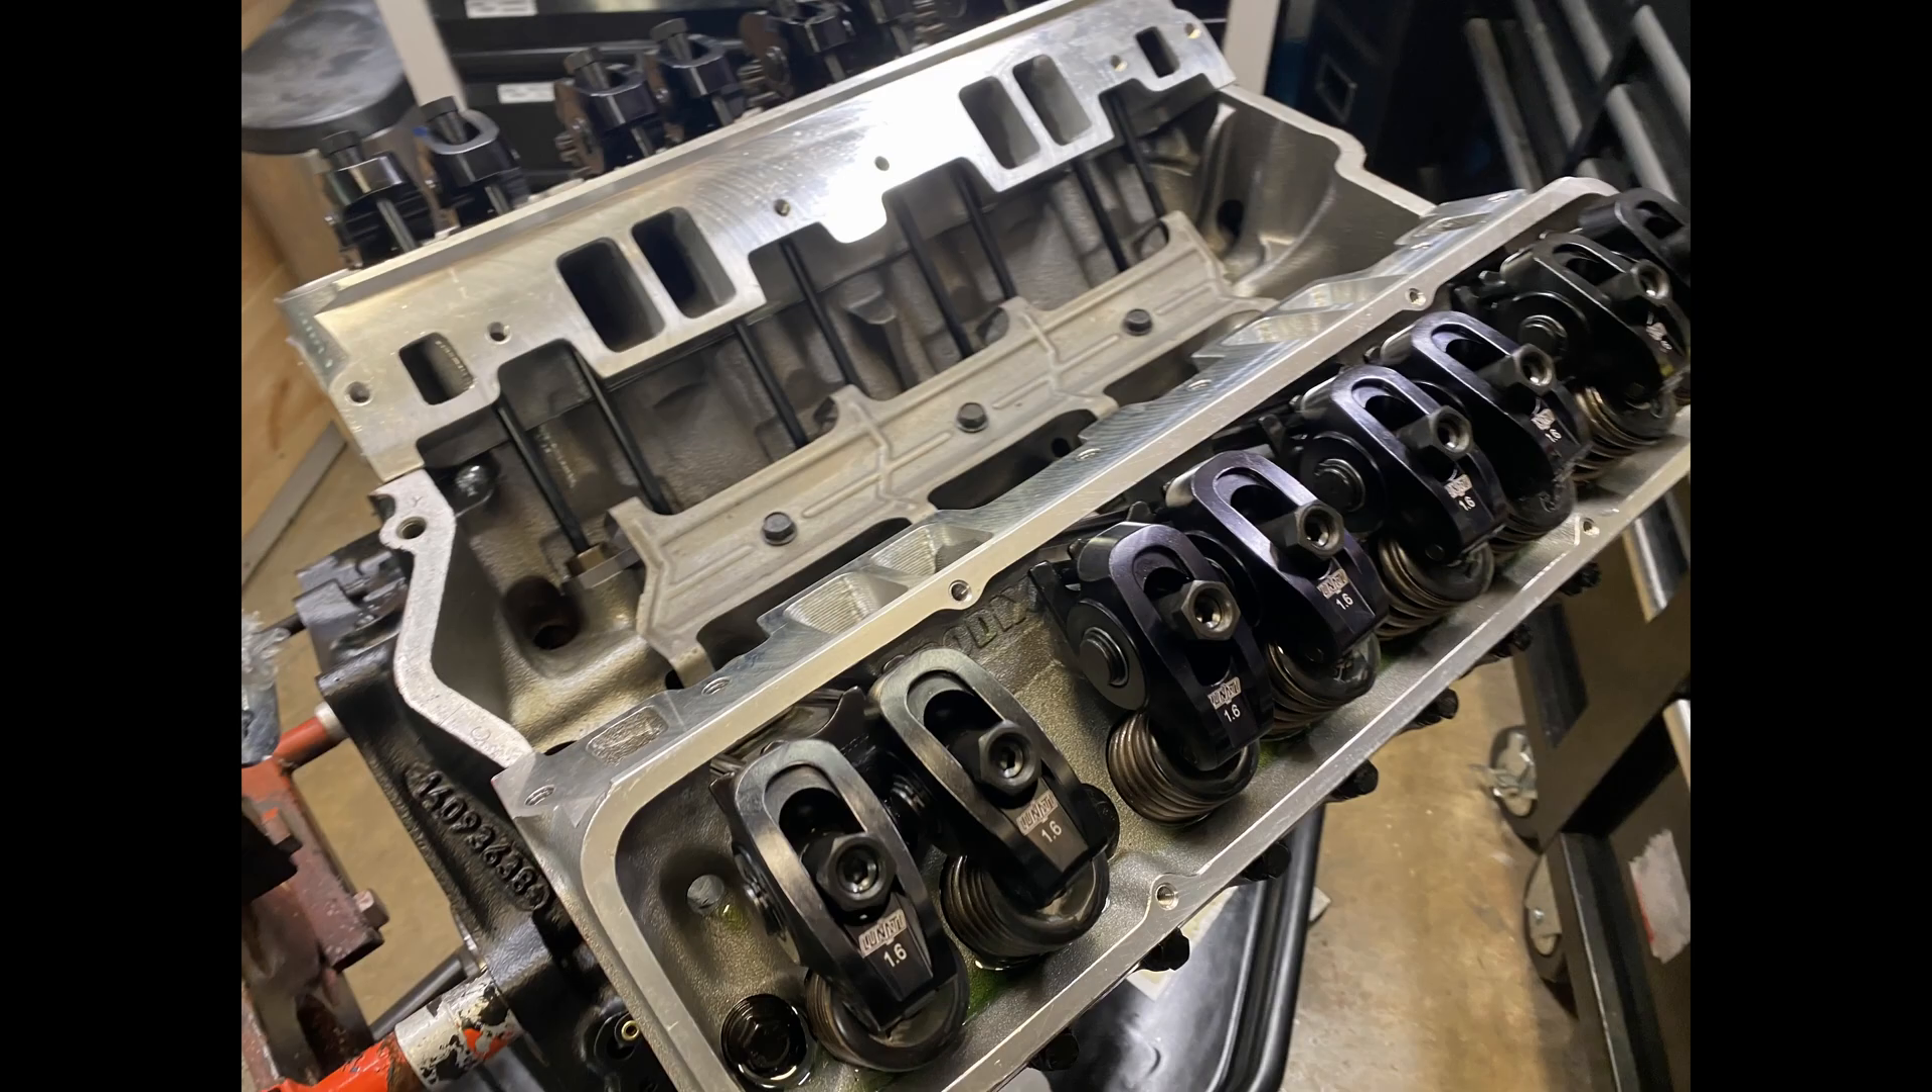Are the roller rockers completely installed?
Yes.